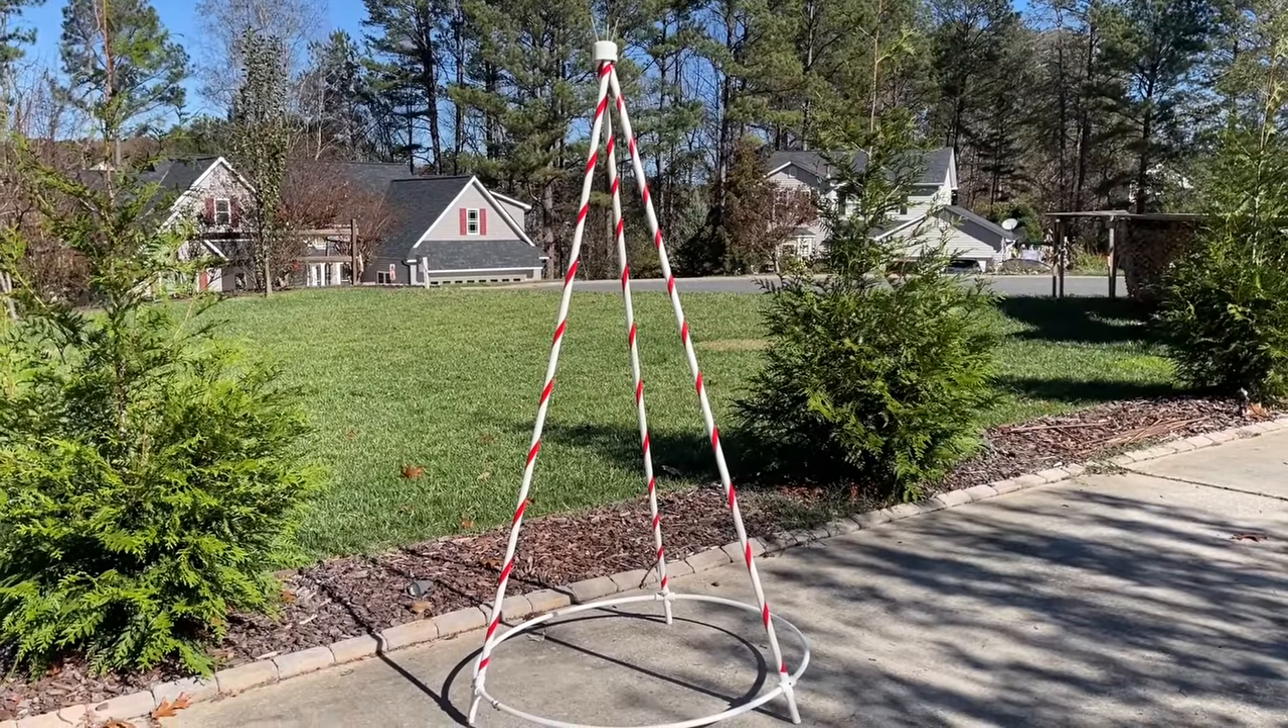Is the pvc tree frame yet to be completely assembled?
No.